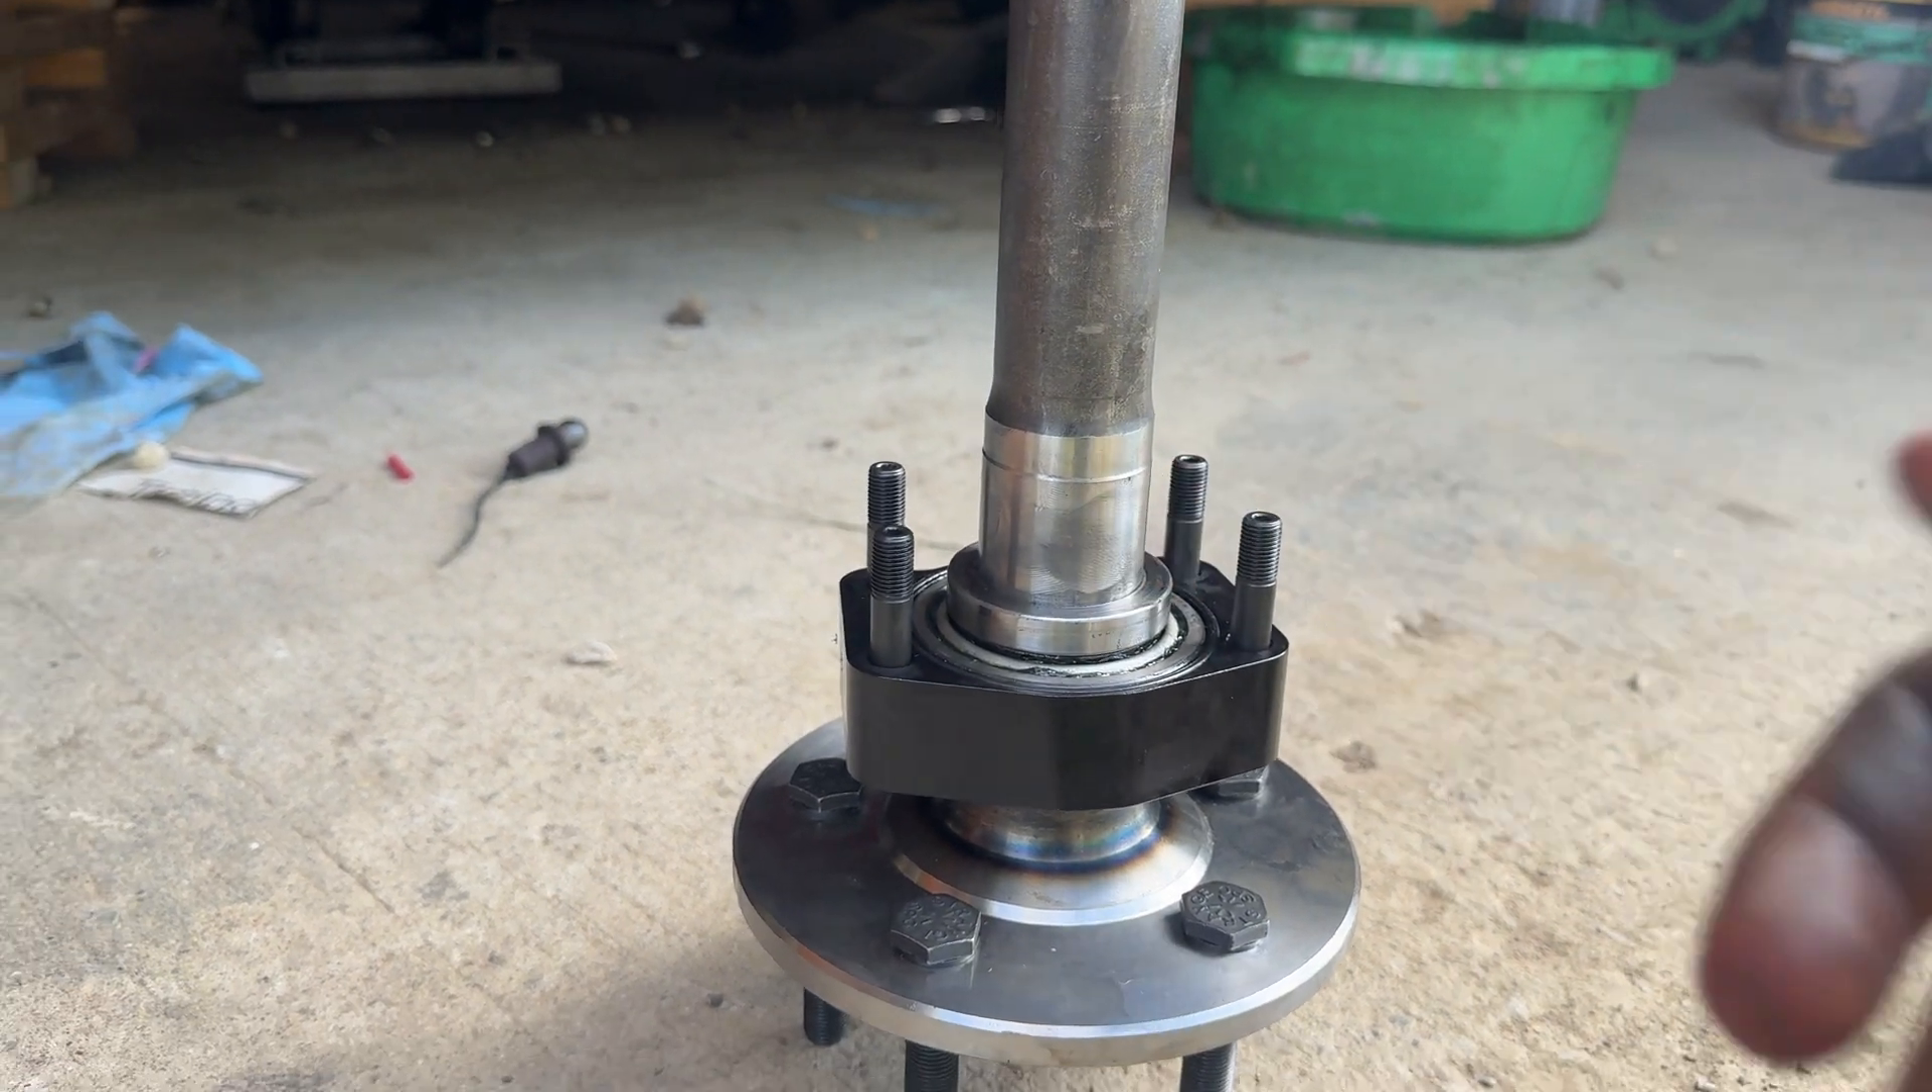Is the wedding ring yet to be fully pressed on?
No.